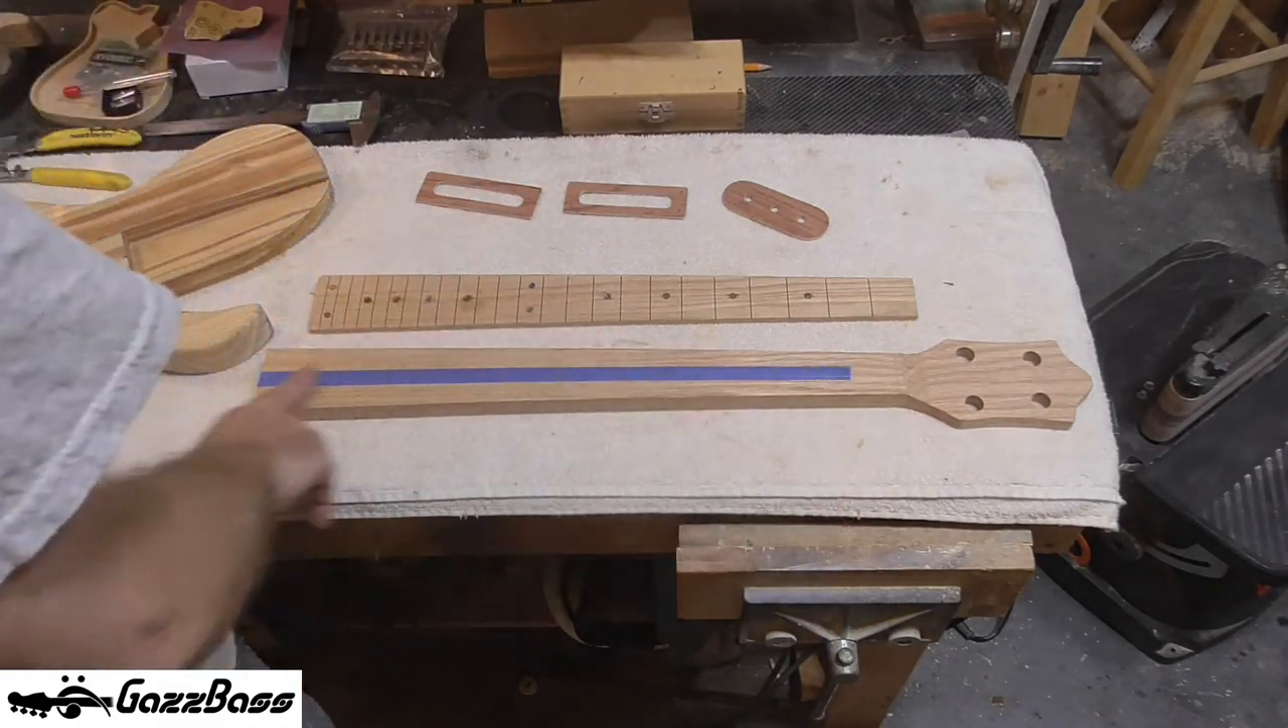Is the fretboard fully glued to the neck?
No.